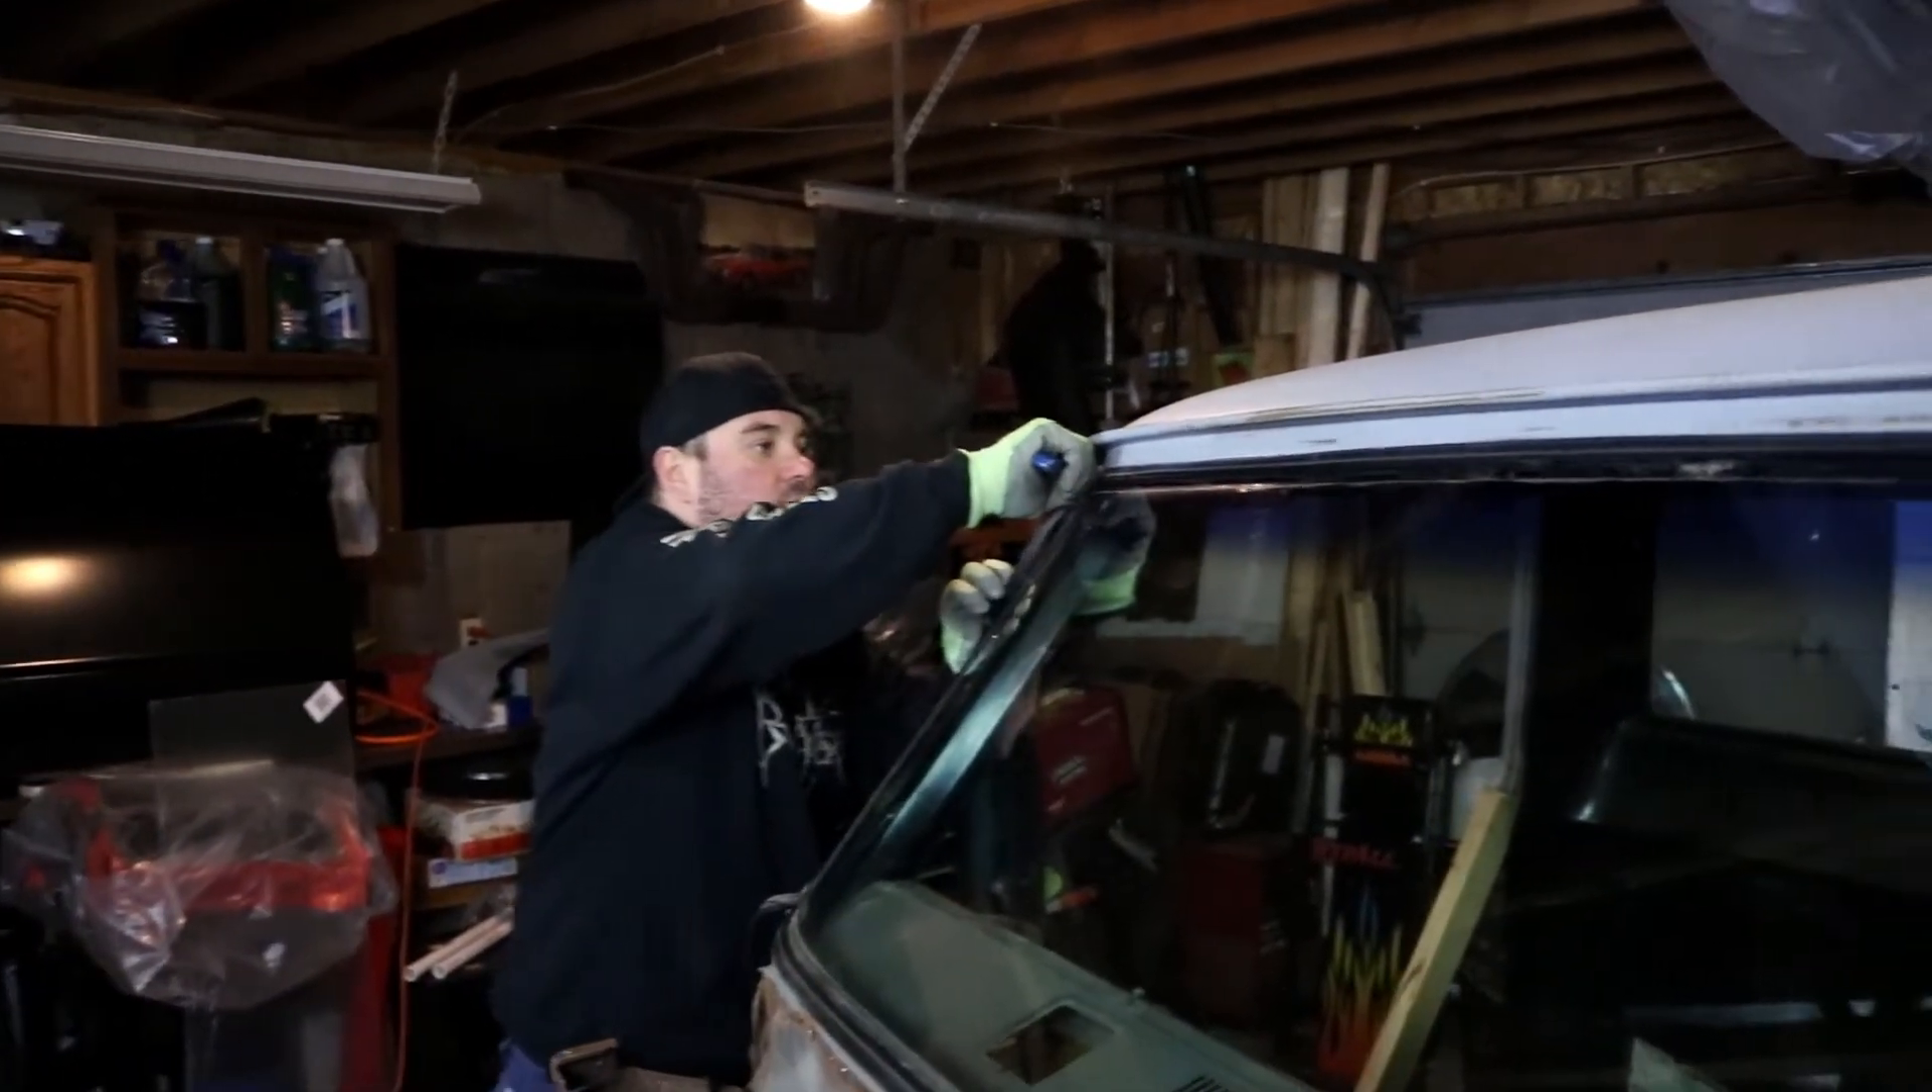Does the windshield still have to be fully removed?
Yes.